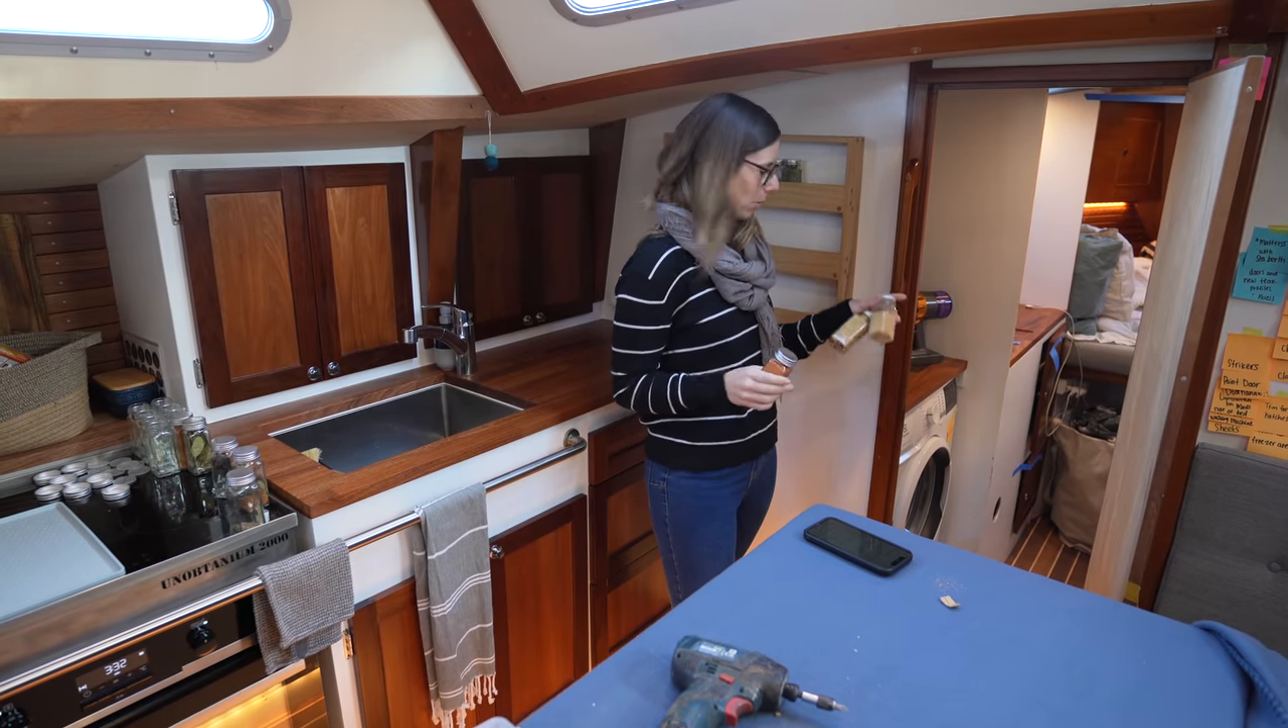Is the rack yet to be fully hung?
No.